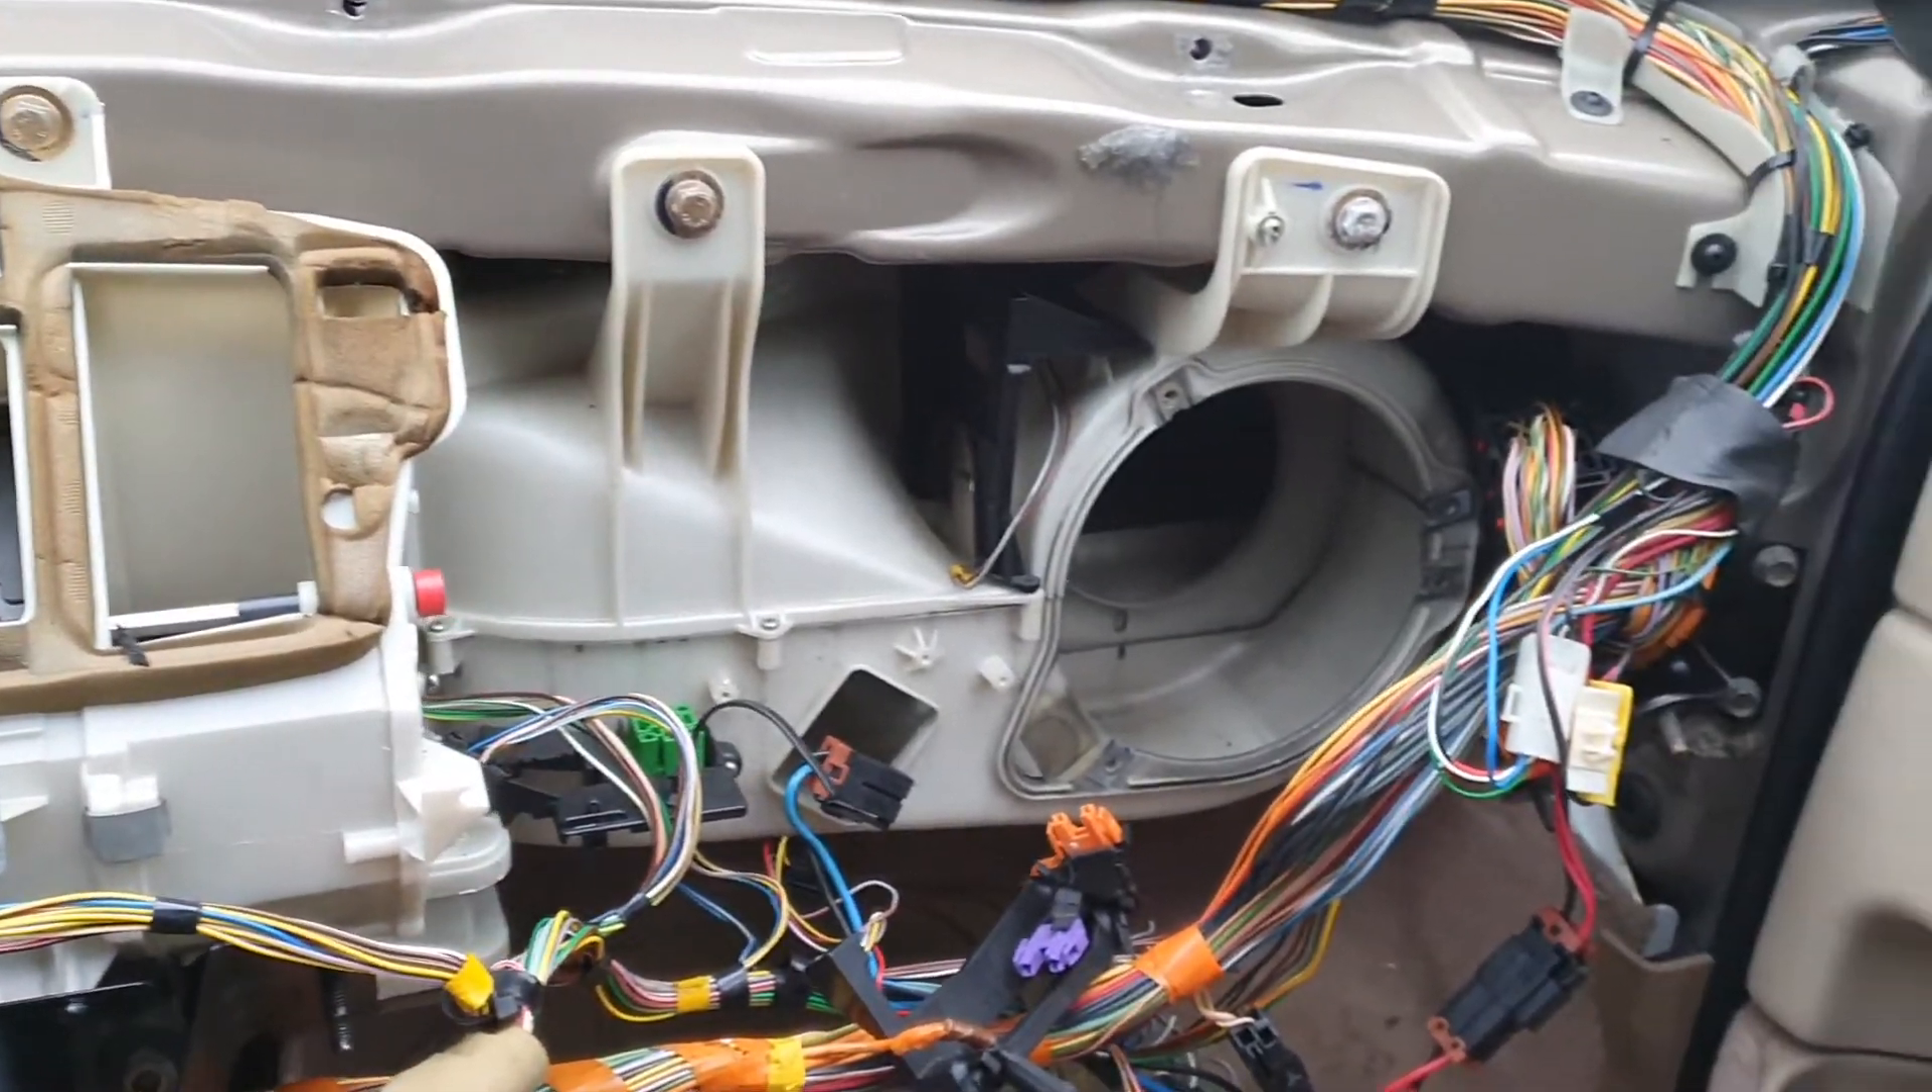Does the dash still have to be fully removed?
No.